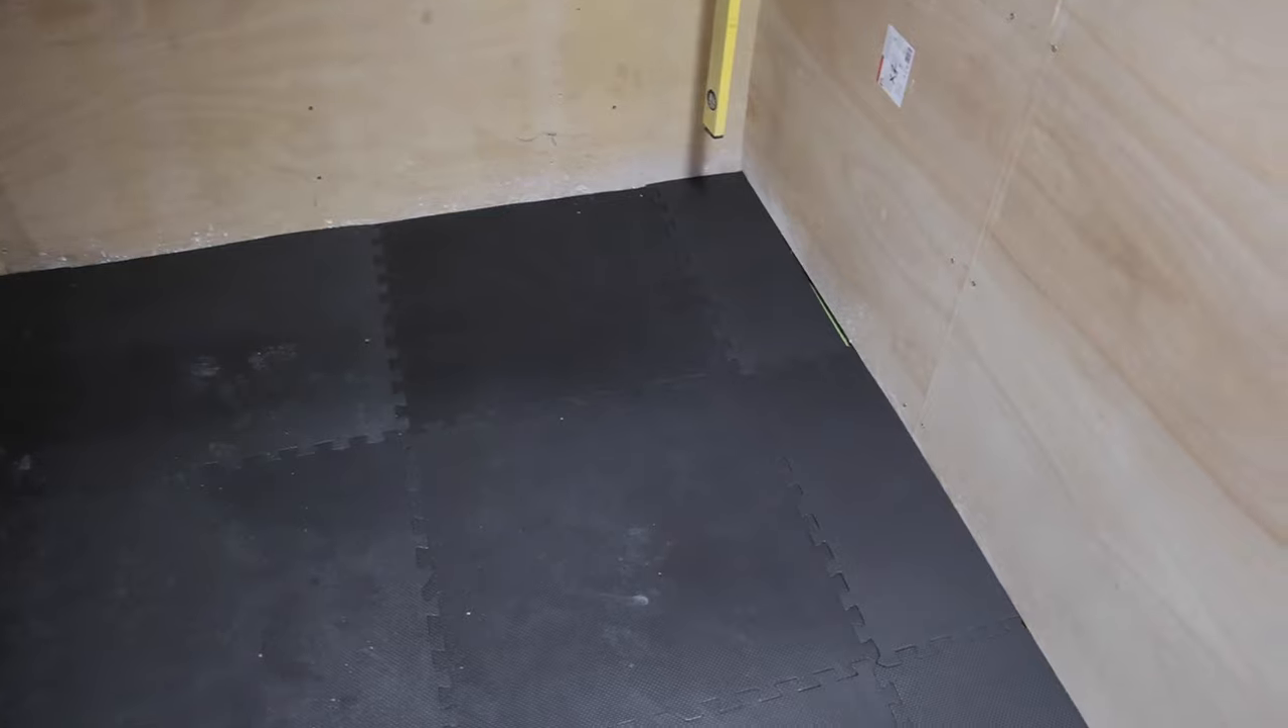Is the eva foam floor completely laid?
Yes.